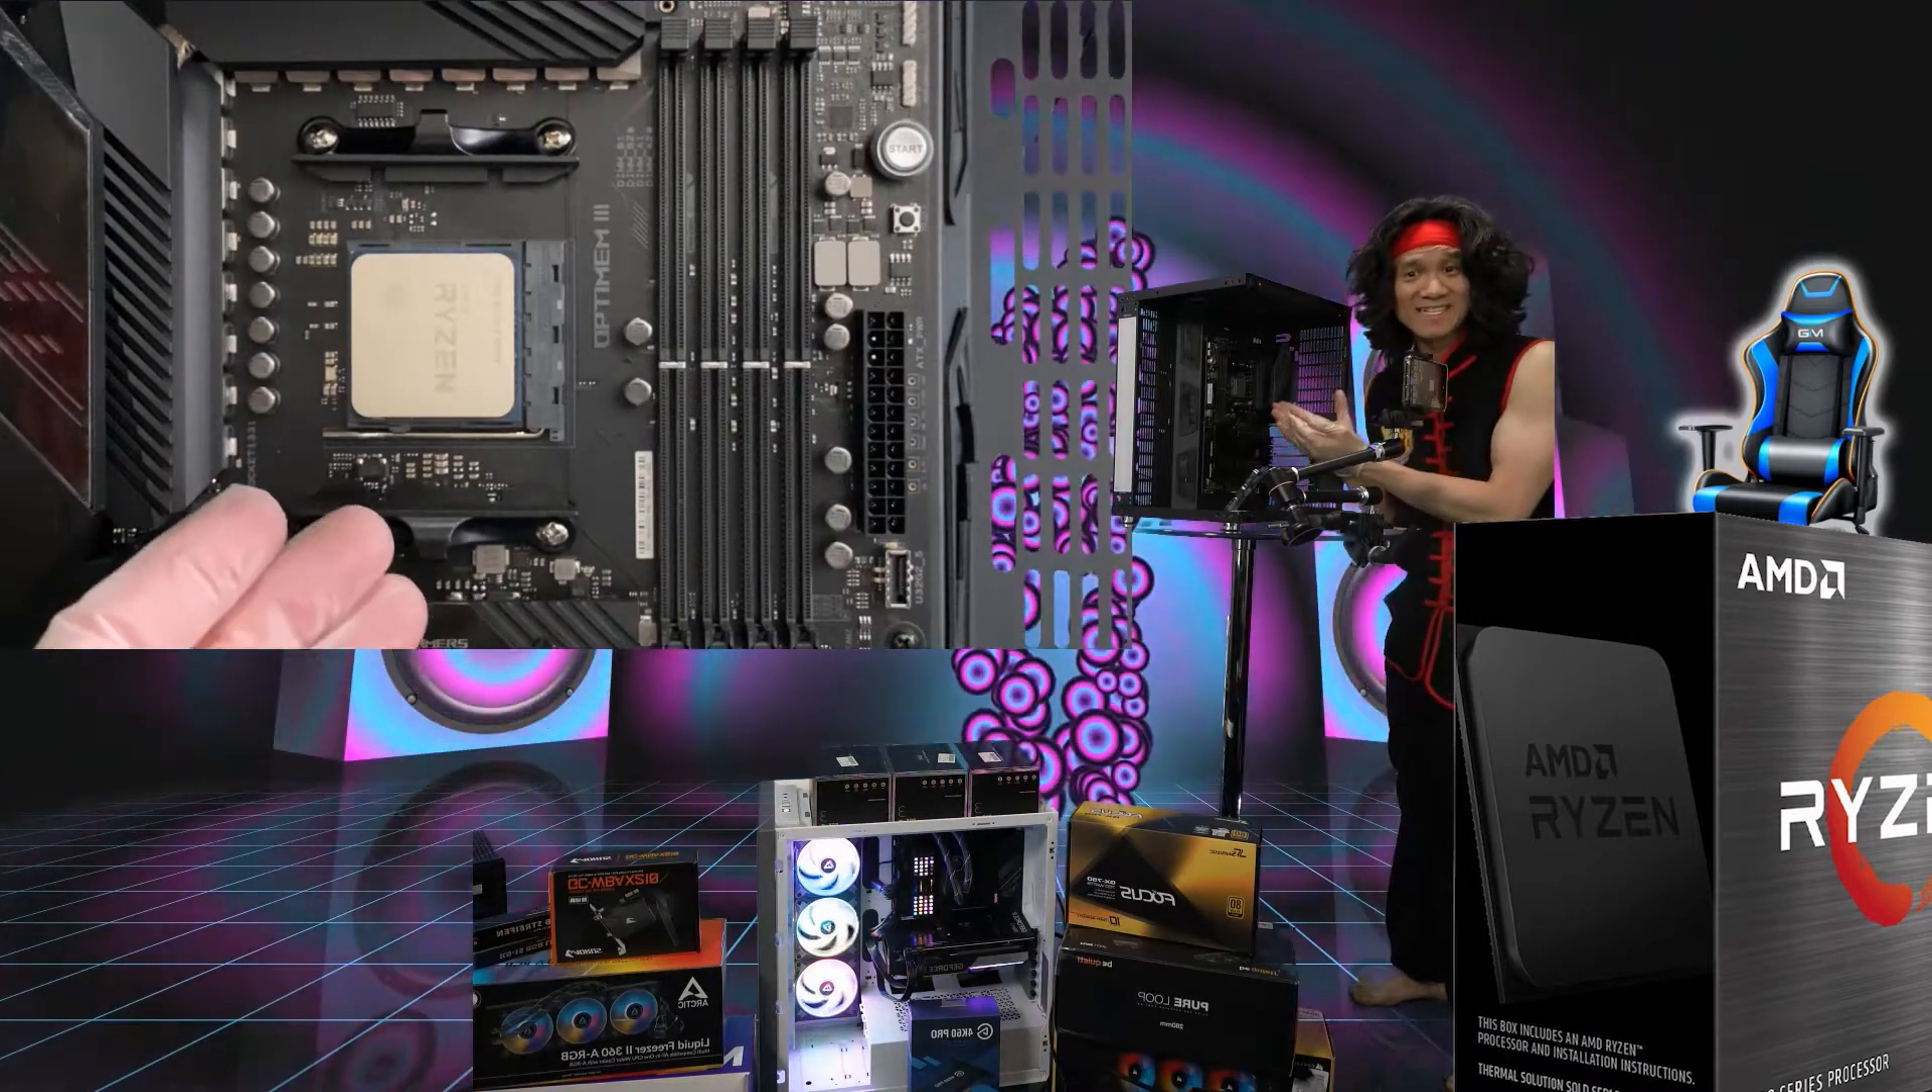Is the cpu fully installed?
Yes.